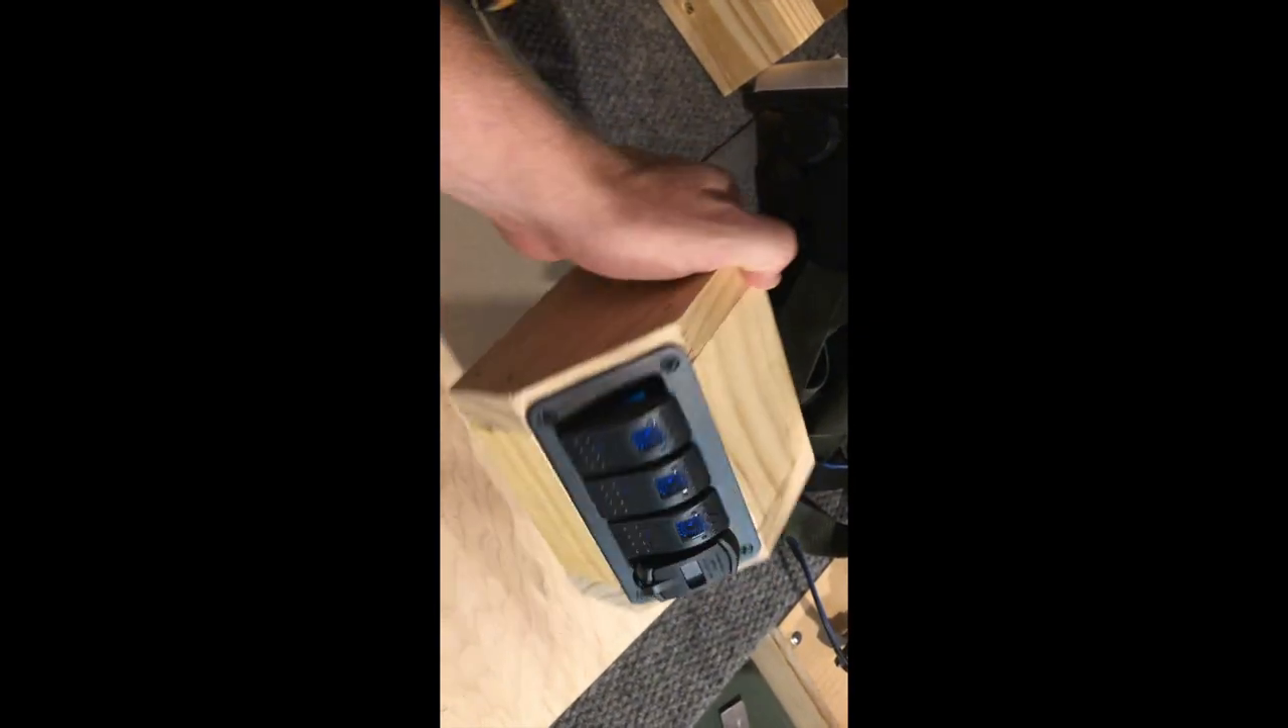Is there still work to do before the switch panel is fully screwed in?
No.